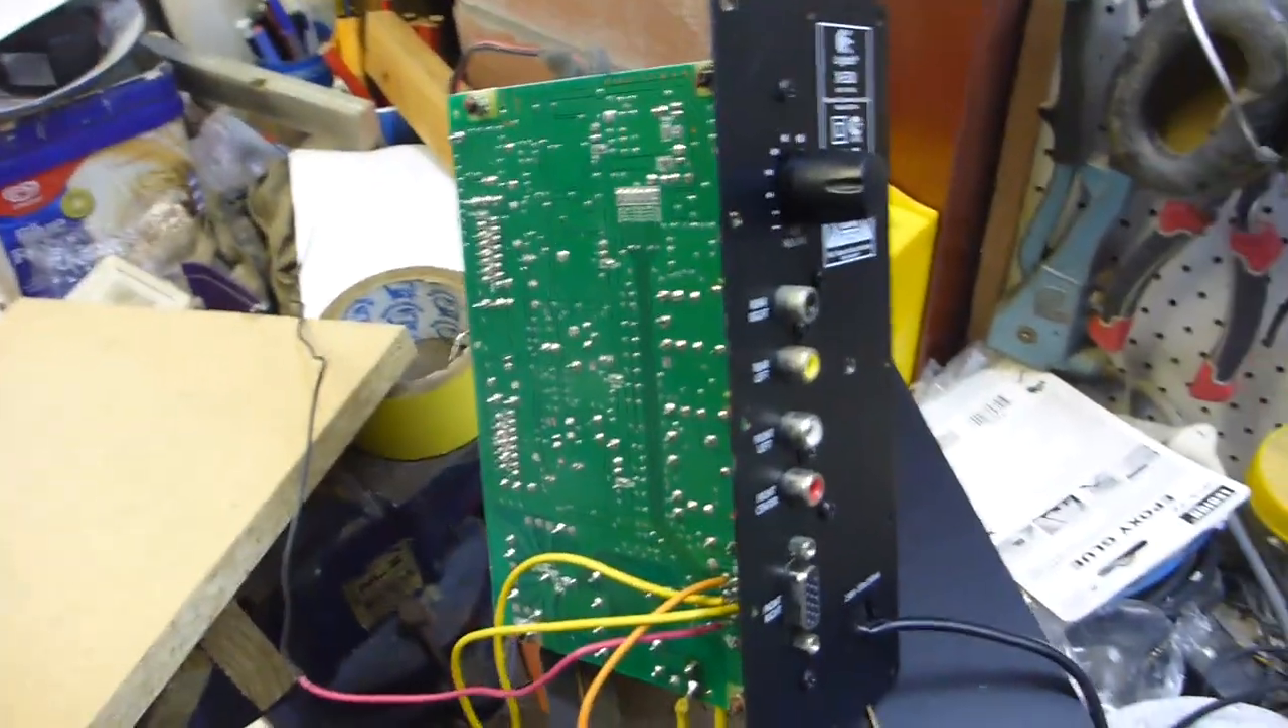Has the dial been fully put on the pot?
Yes.